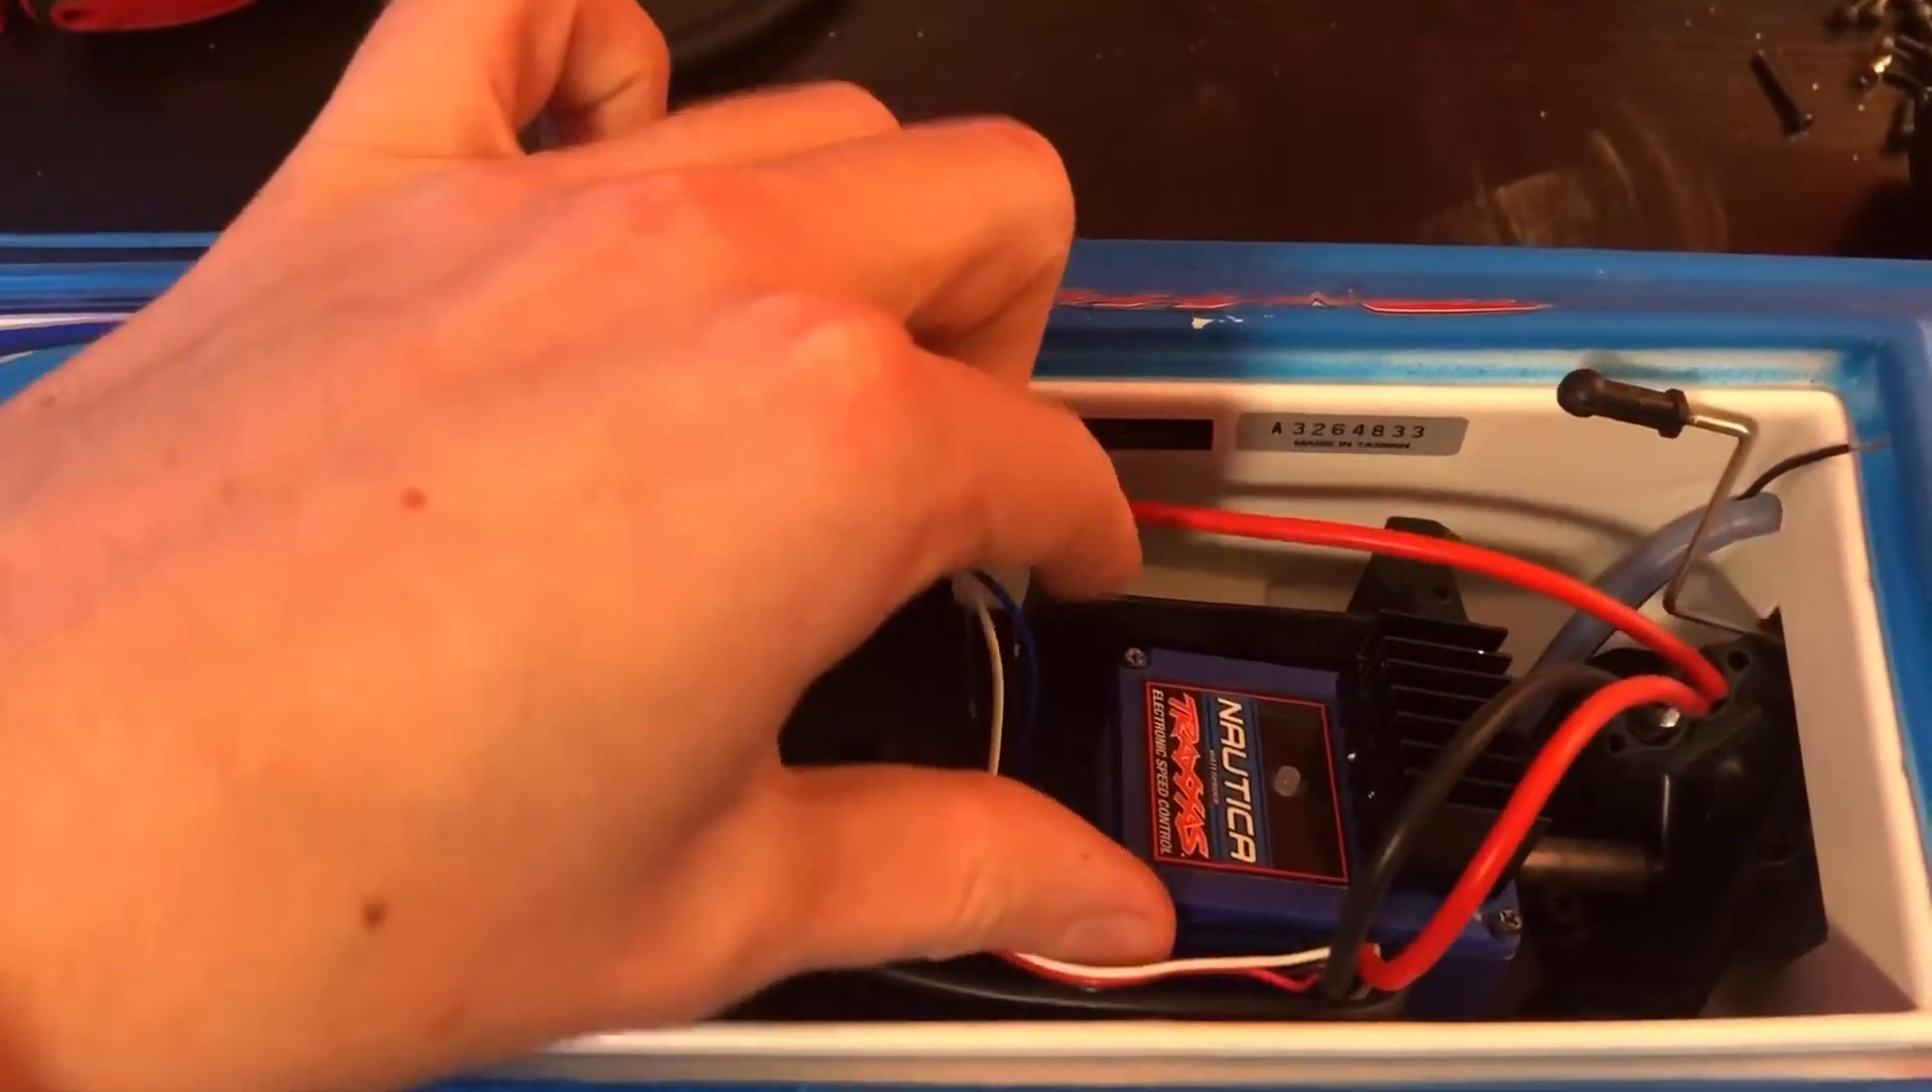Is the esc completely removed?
No.